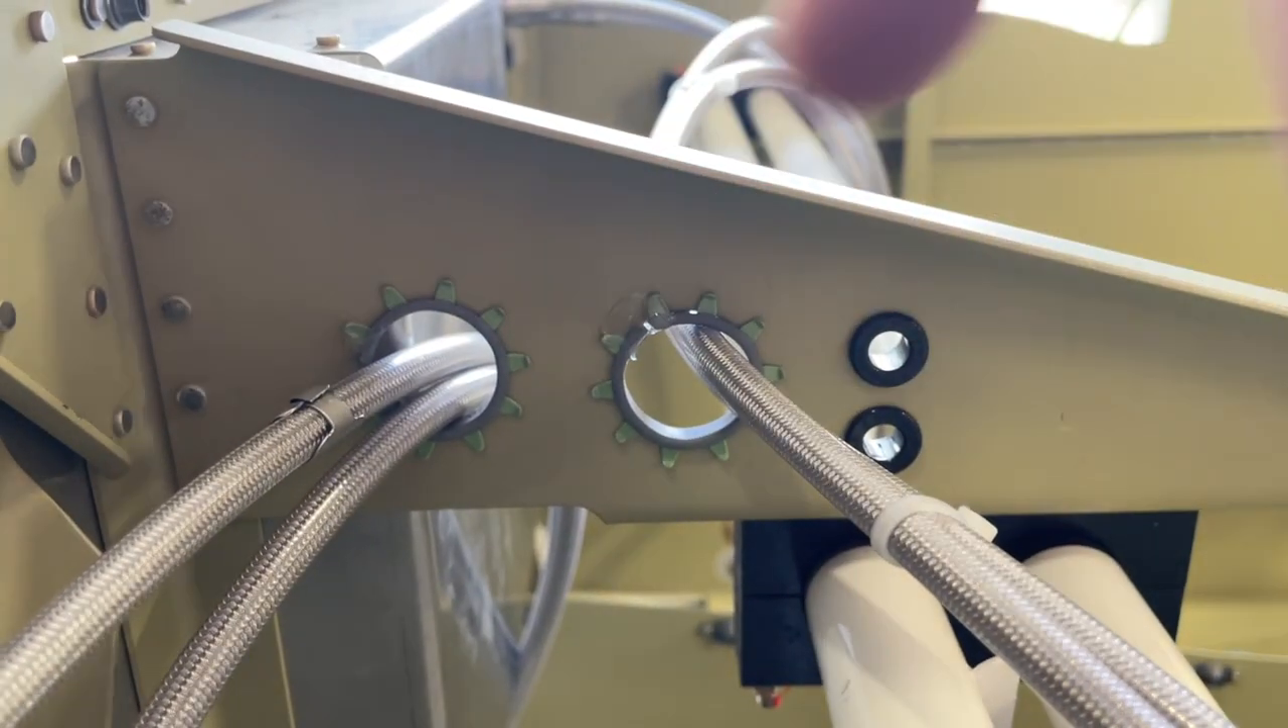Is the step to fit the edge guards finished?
Yes.